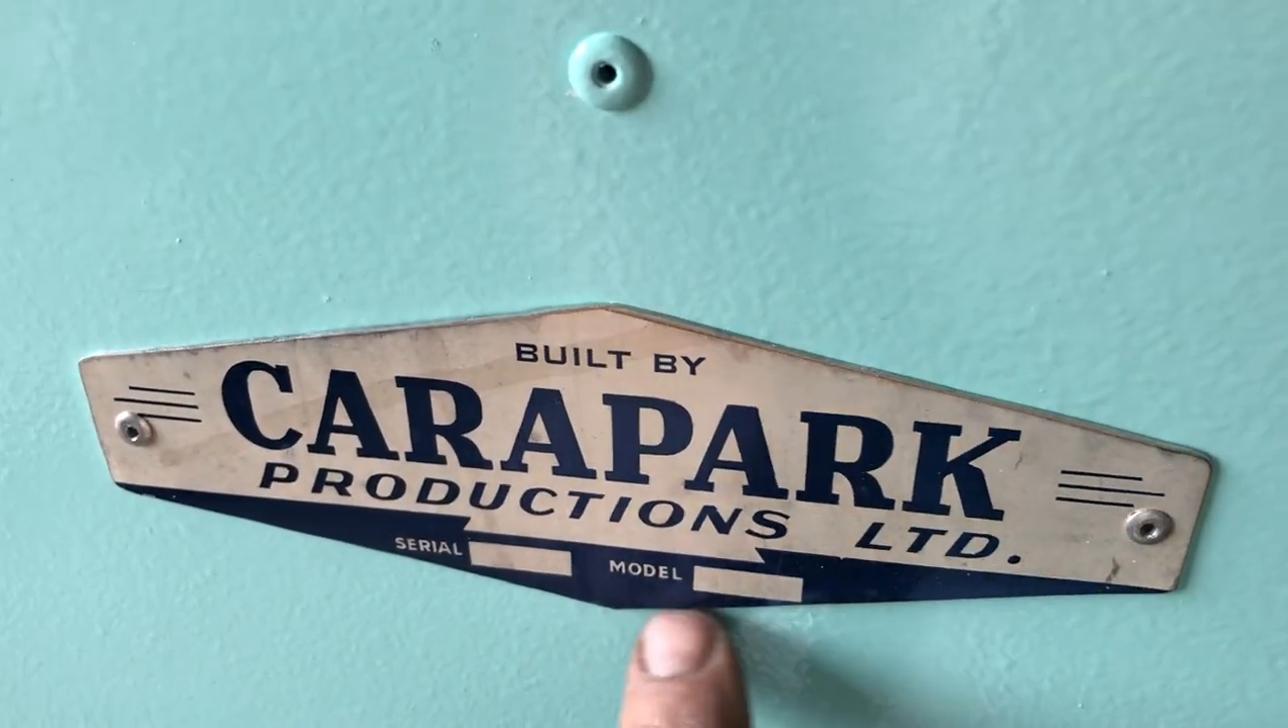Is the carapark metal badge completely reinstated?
Yes.